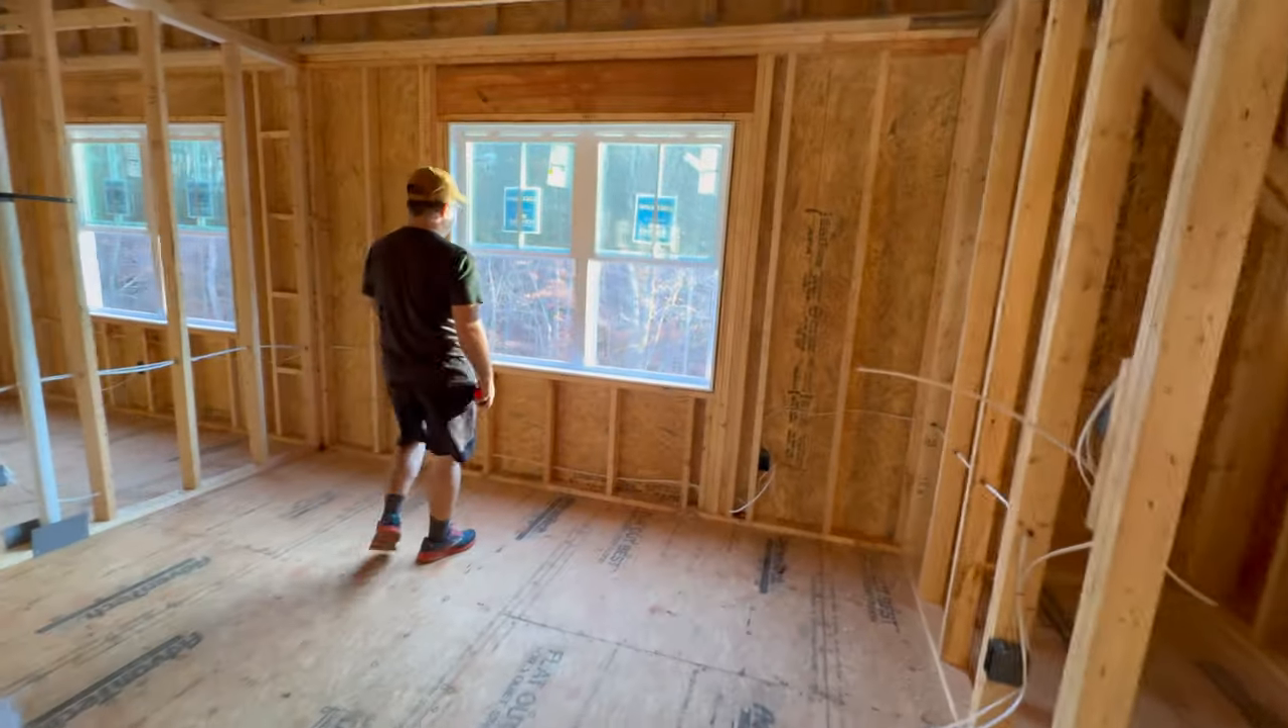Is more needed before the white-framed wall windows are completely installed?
No.